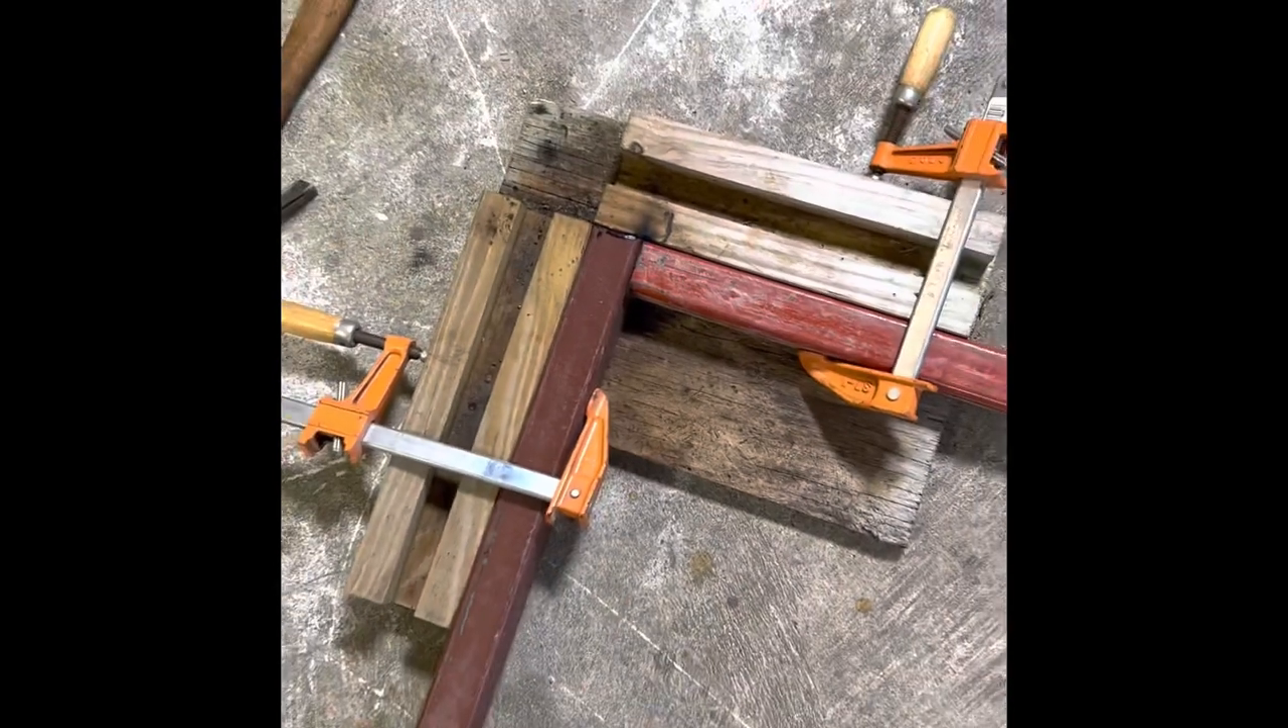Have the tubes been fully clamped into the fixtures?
Yes.